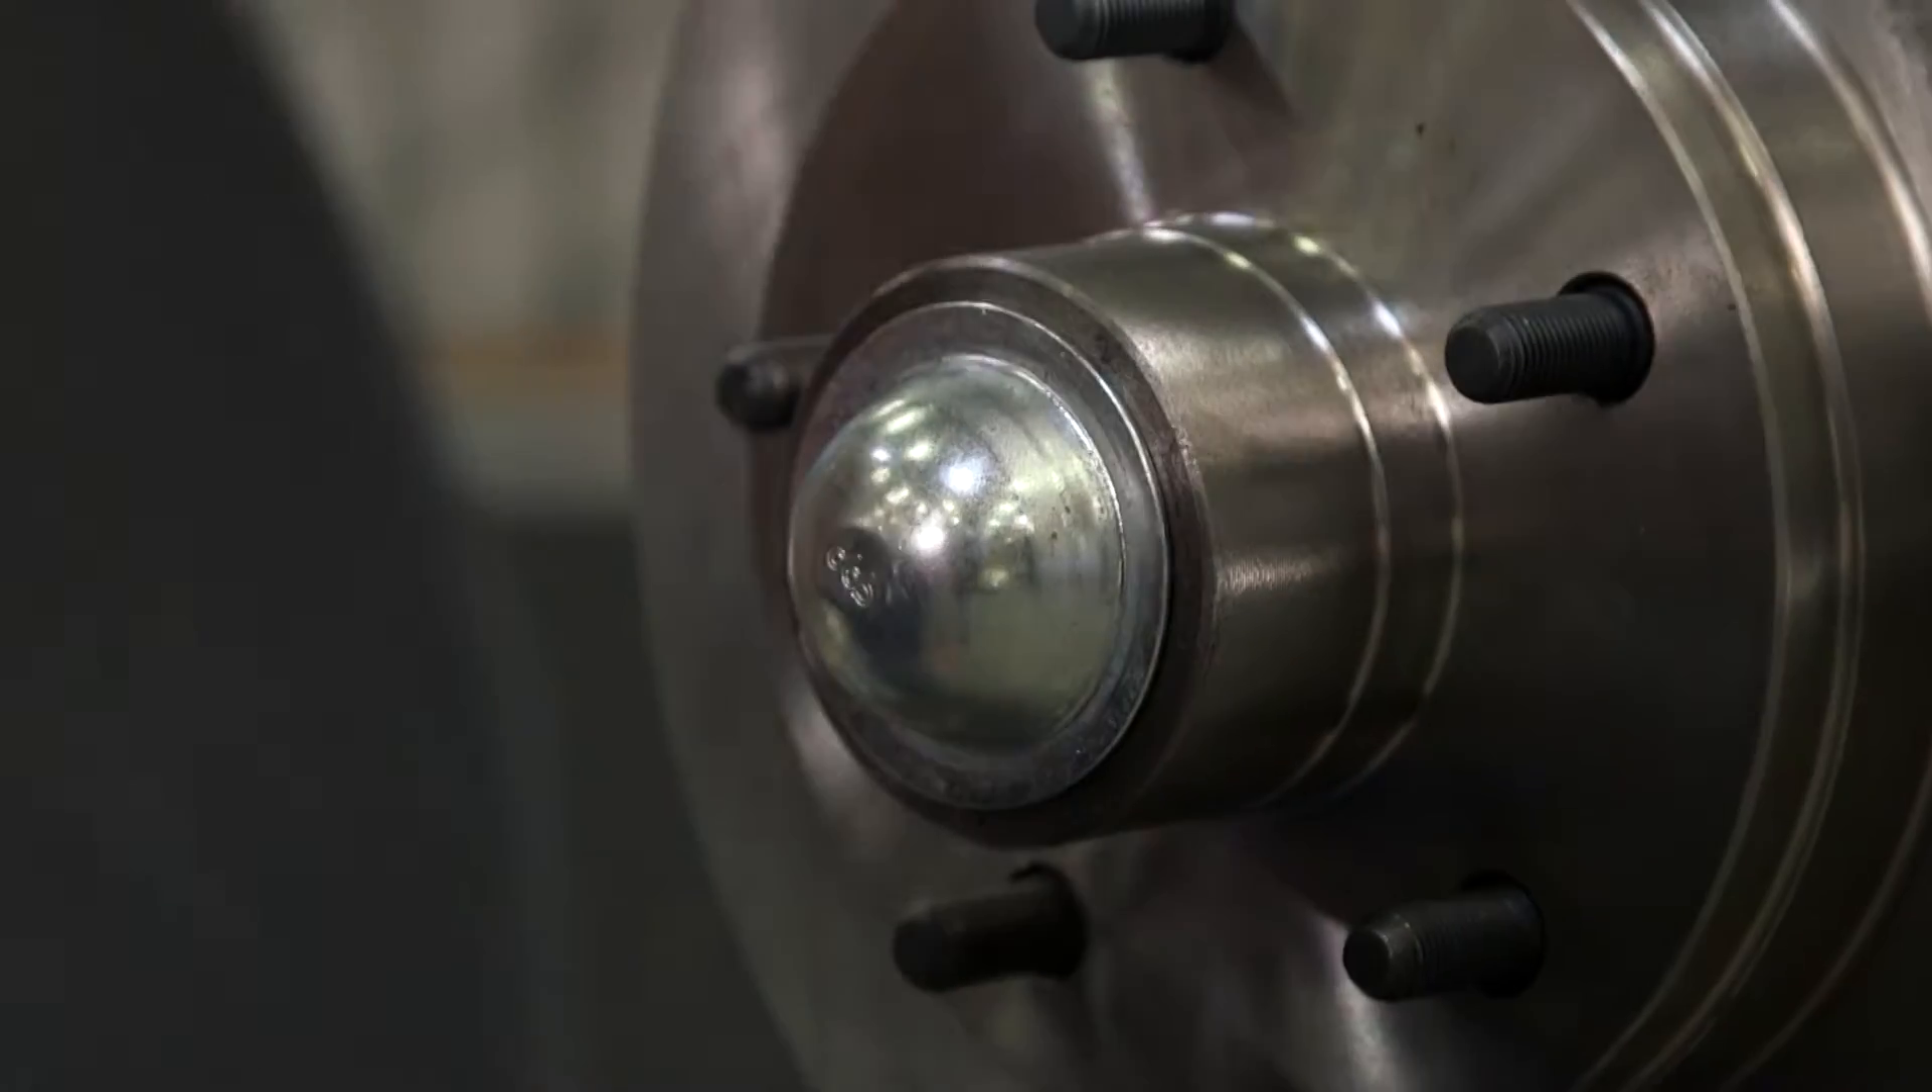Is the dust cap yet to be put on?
No.